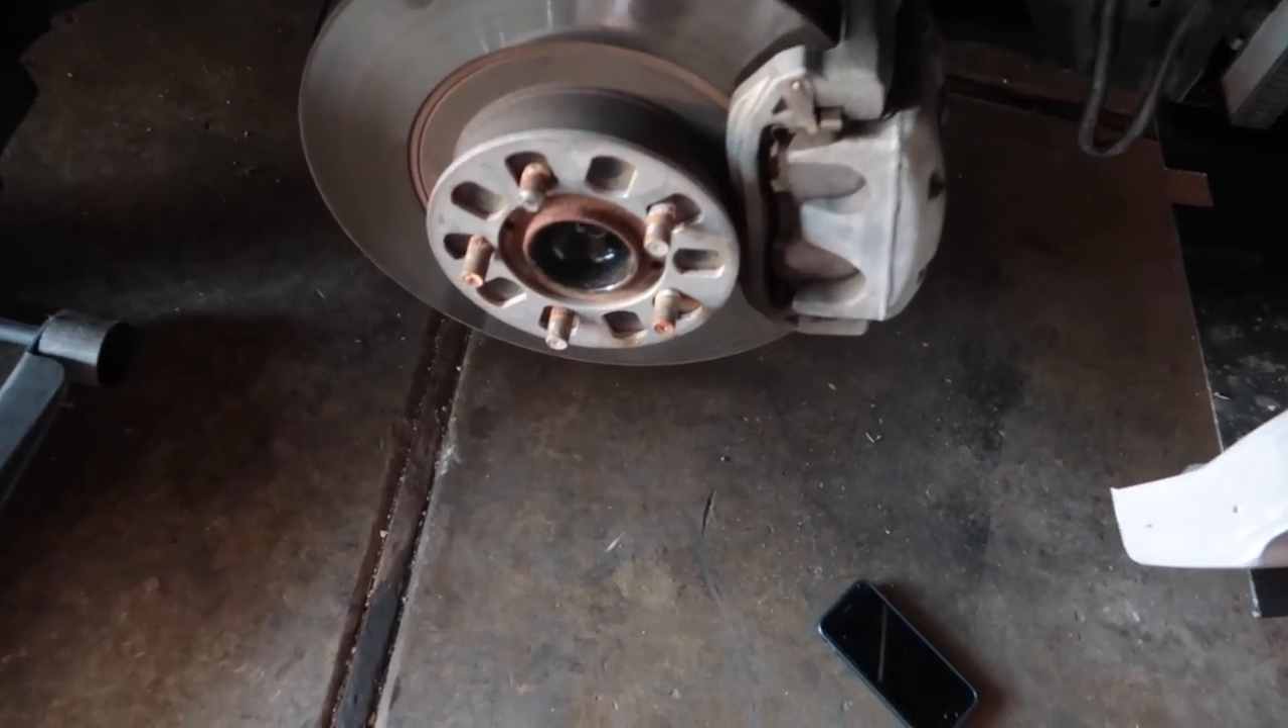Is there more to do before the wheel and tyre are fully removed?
No.